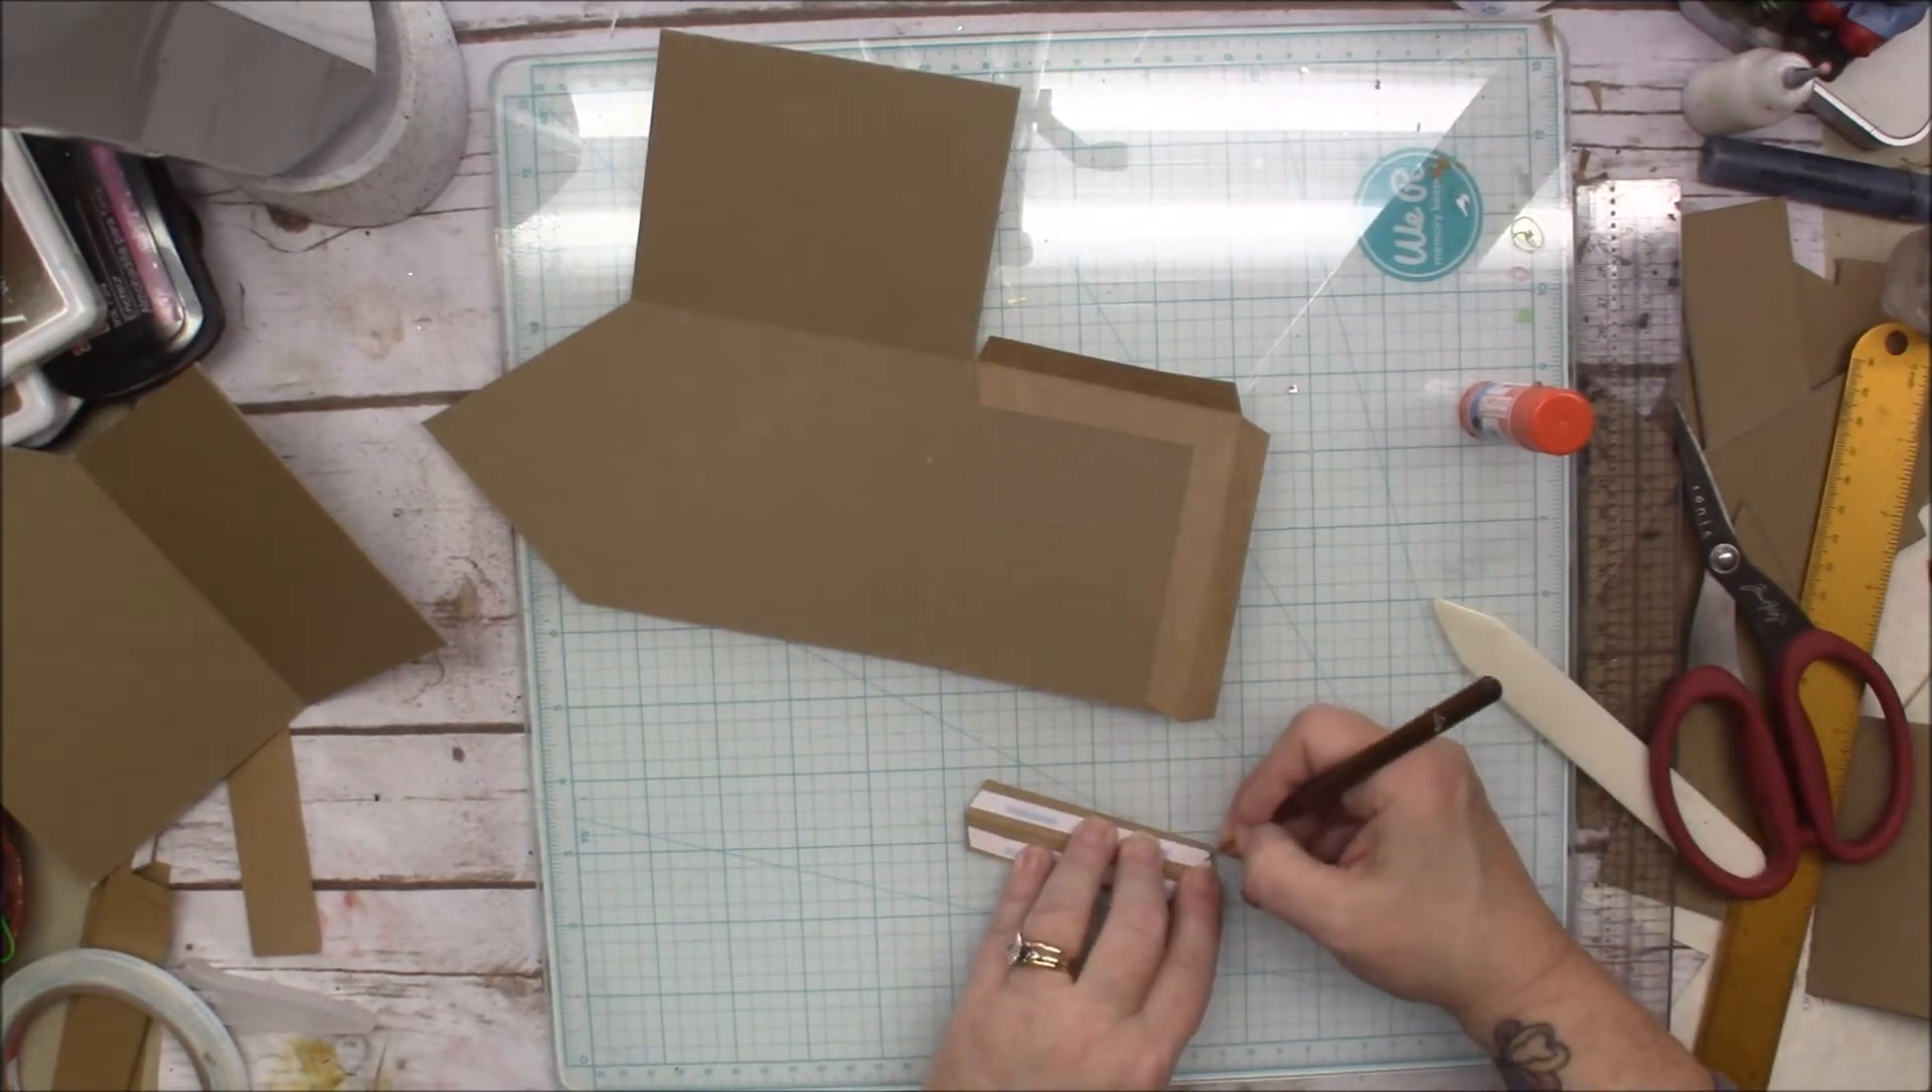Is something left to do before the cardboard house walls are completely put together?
Yes.